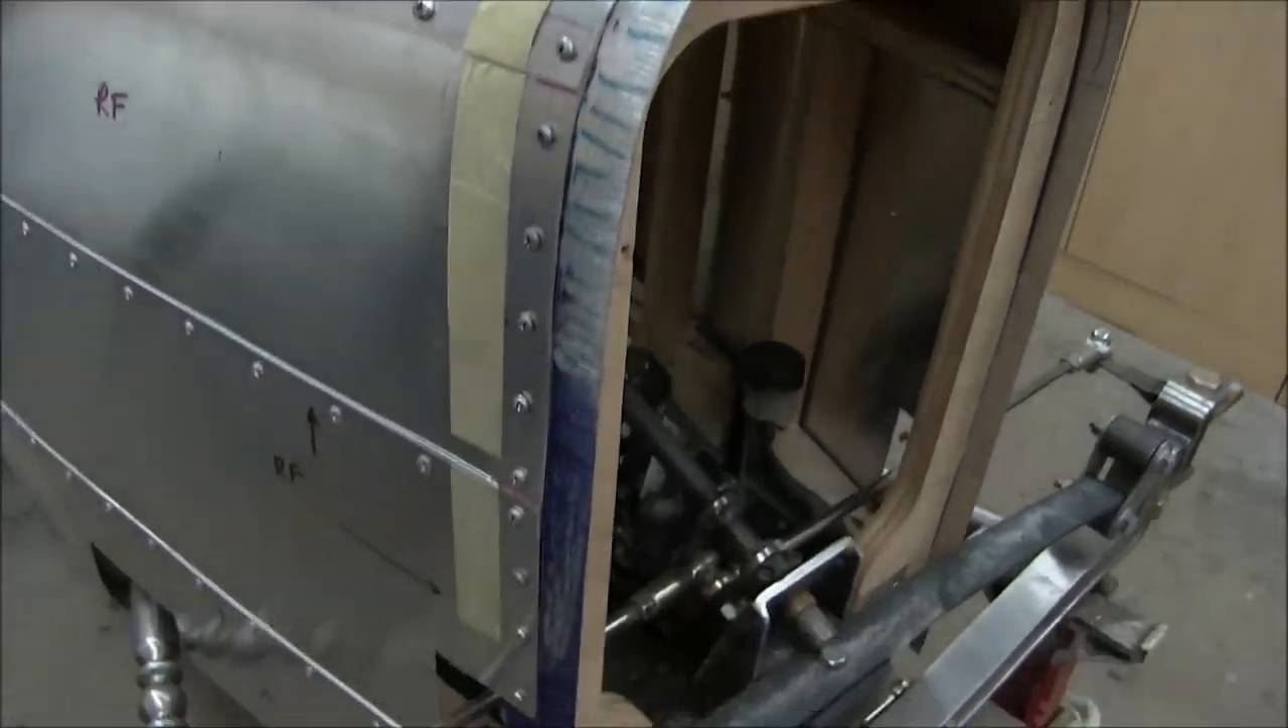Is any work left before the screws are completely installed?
No.